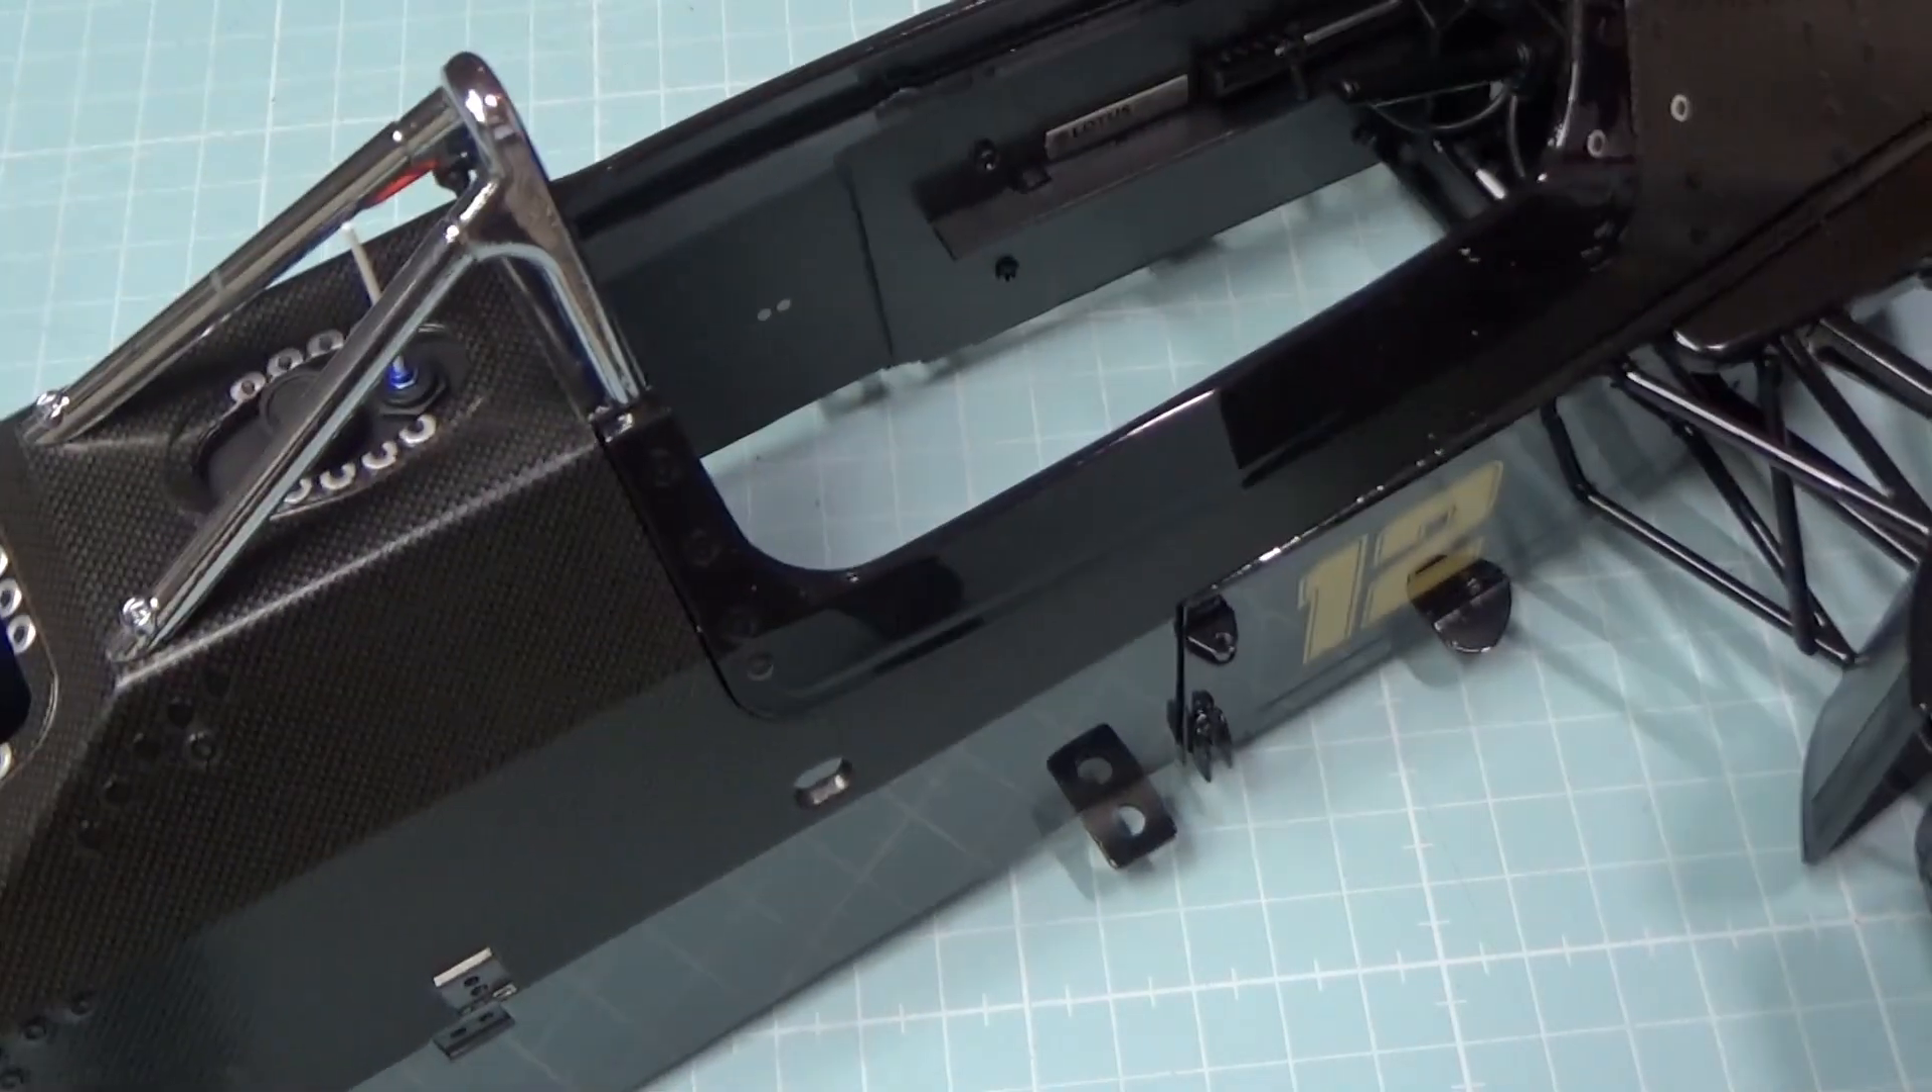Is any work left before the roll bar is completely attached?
No.